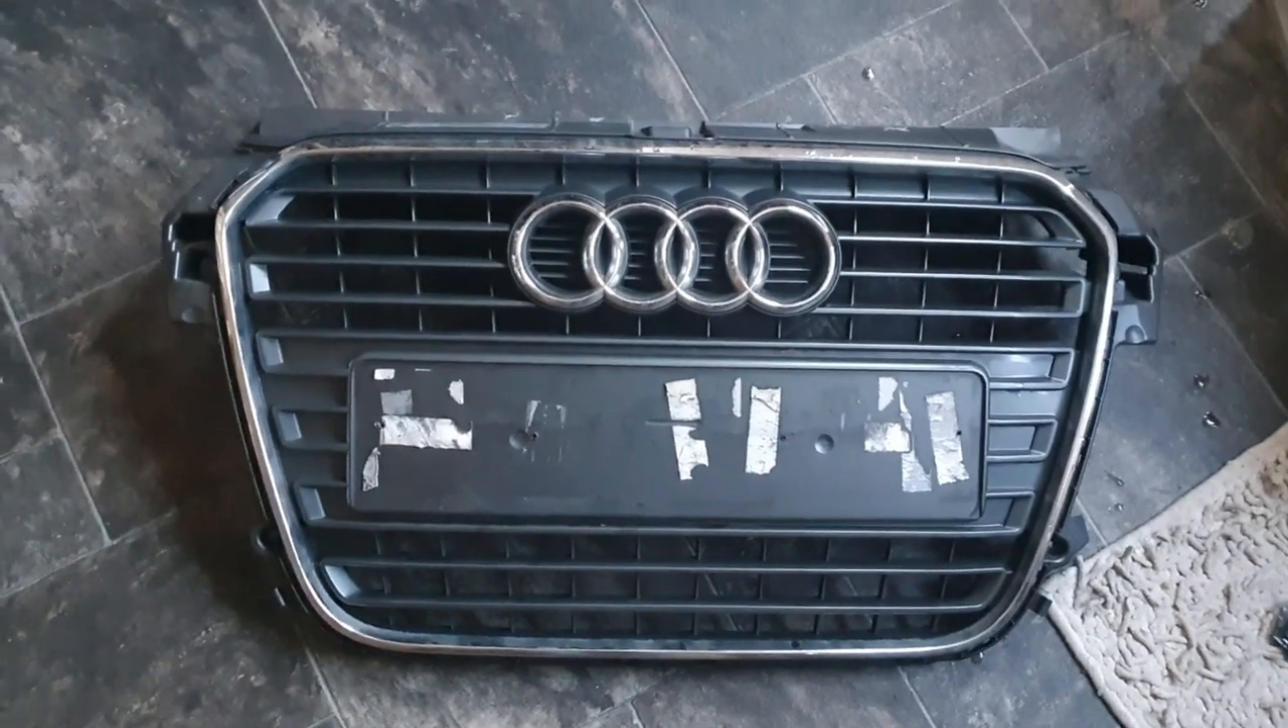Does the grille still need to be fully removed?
No.